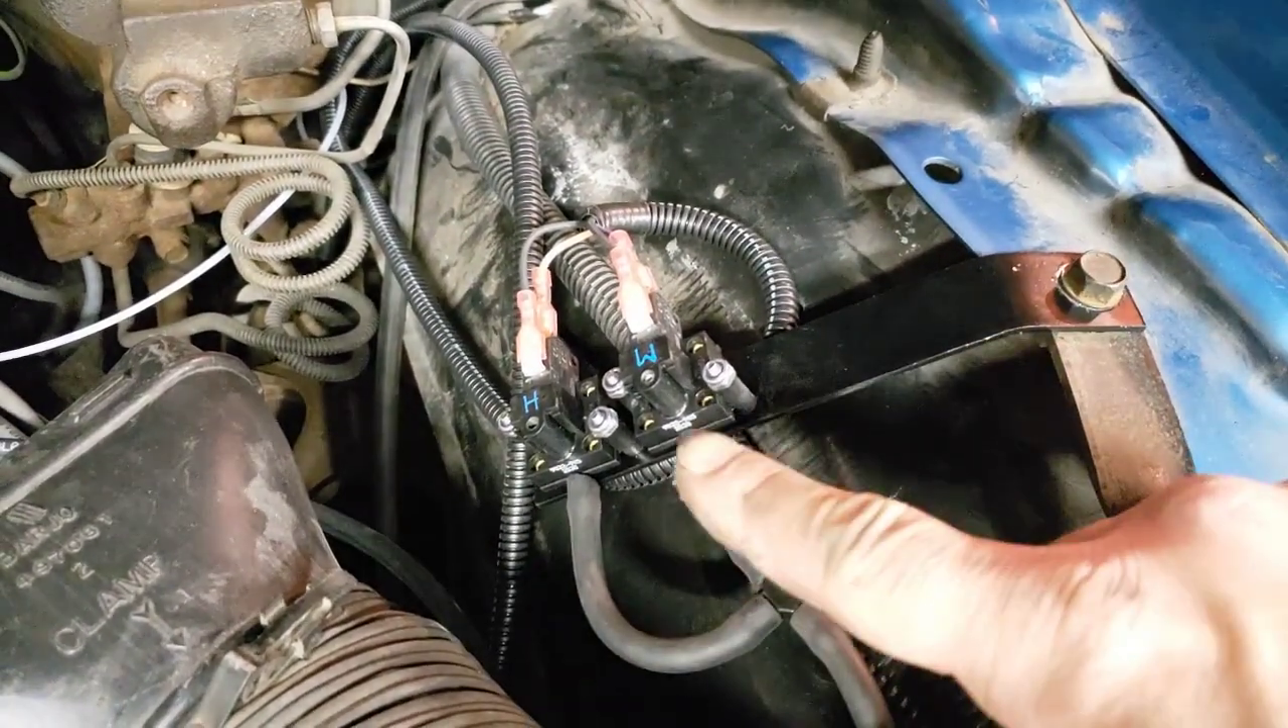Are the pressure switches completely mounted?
Yes.